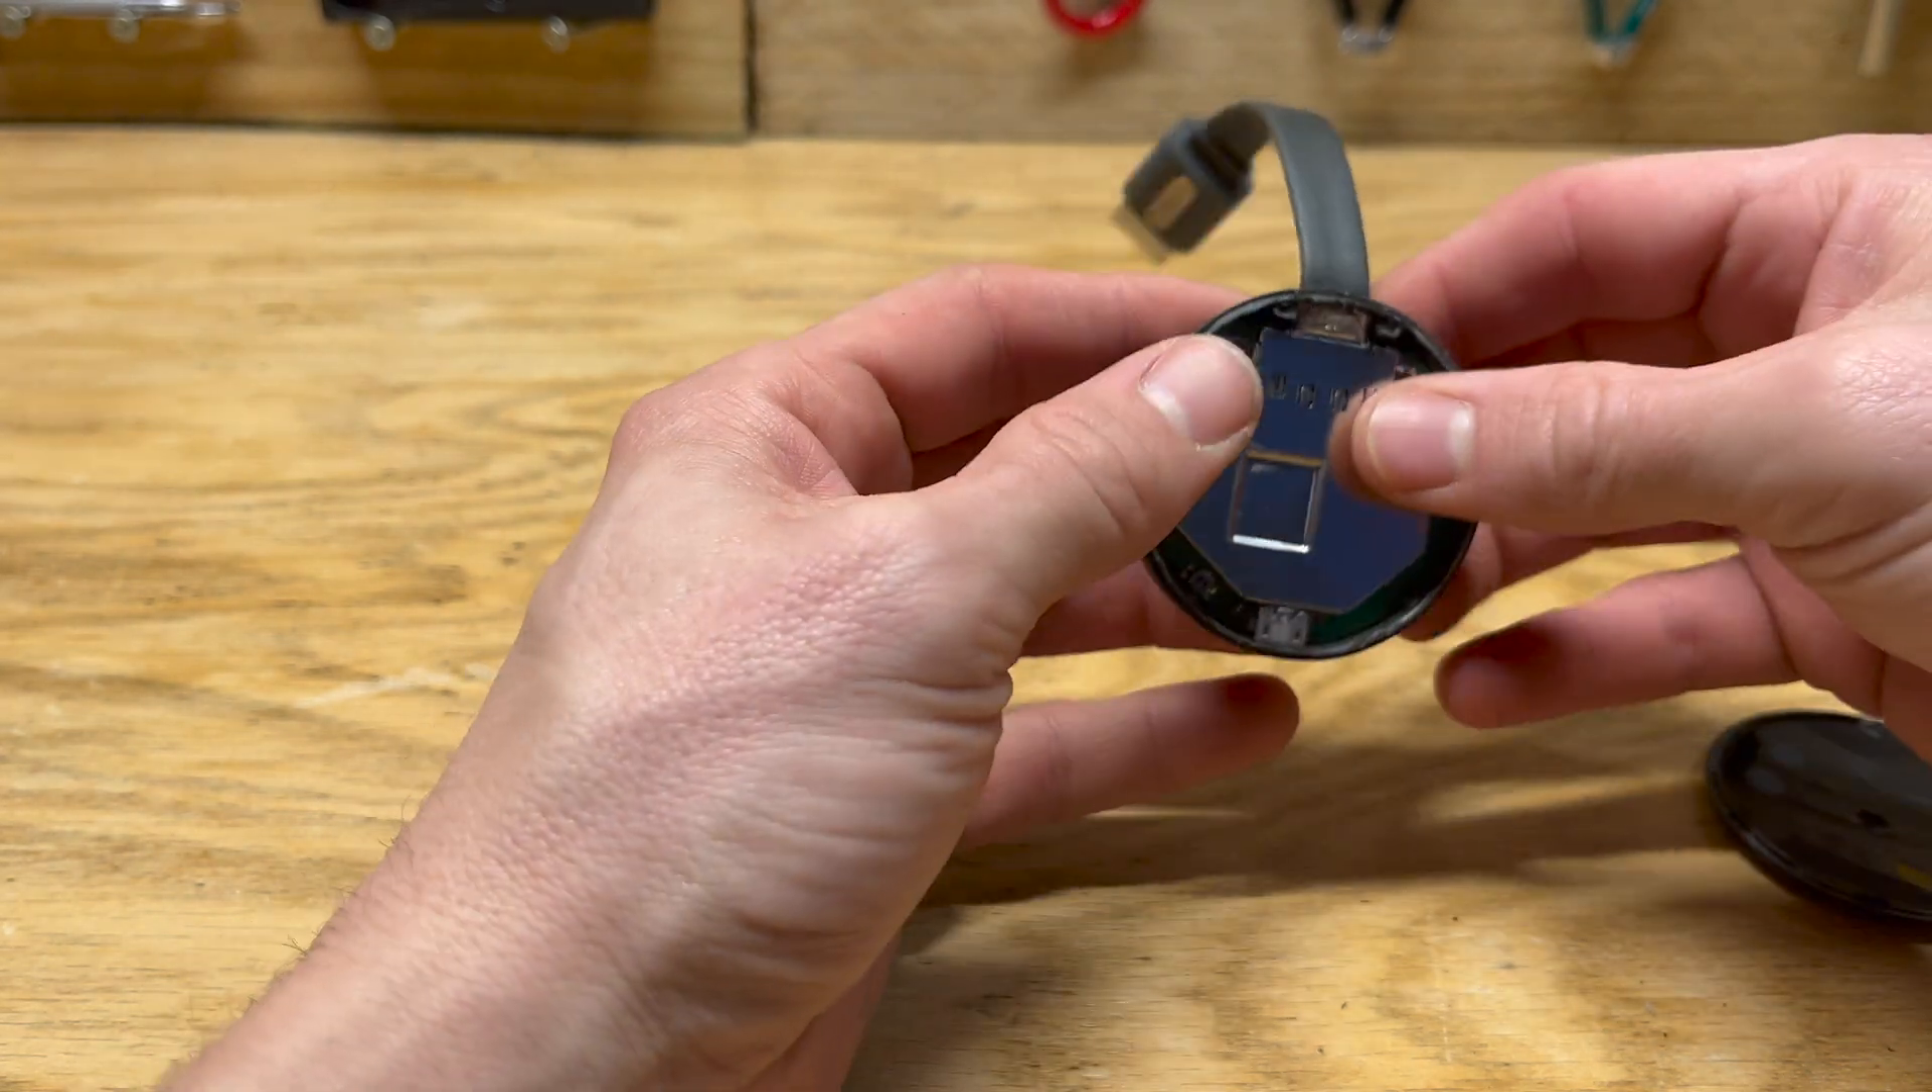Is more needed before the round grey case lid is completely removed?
No.